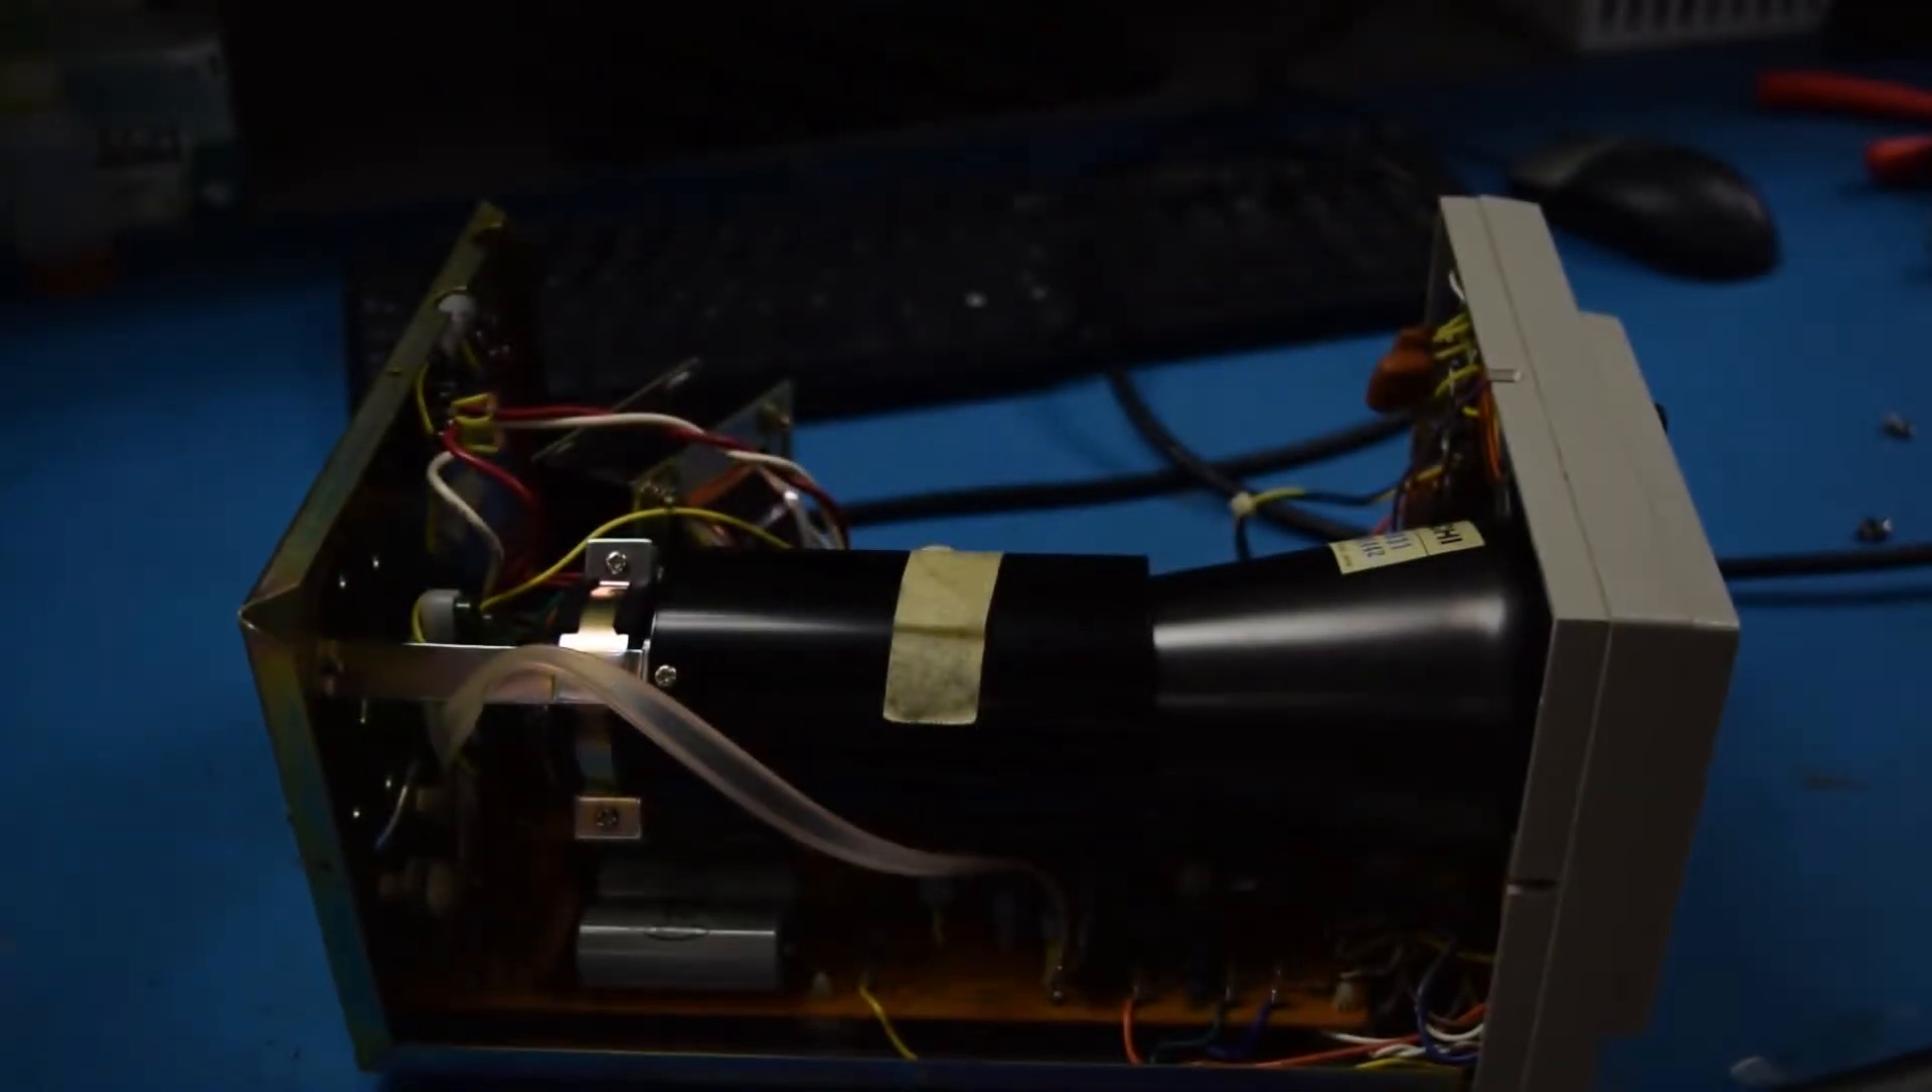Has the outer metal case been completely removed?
Yes.